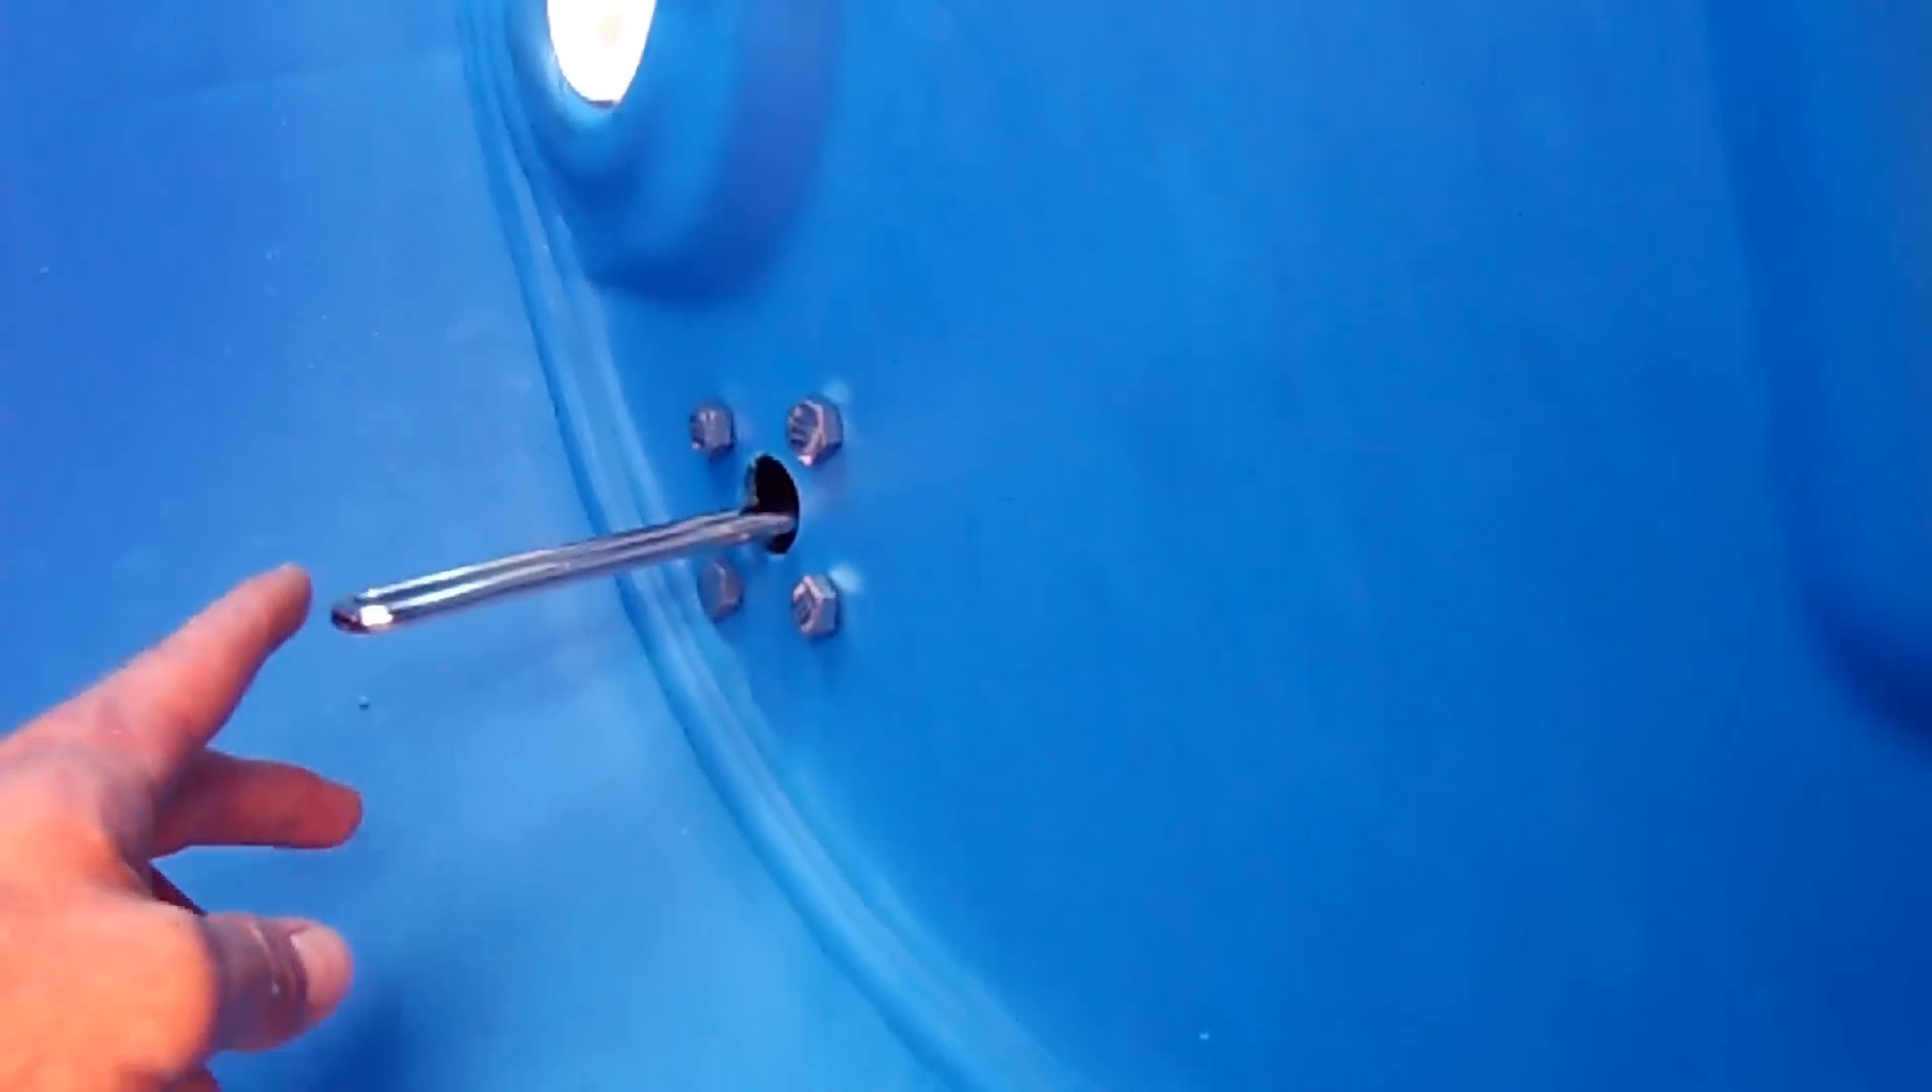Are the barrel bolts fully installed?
Yes.